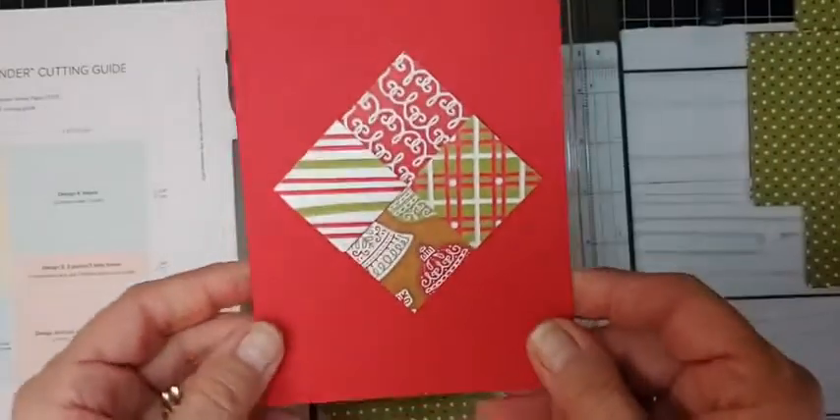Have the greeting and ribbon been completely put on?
No.